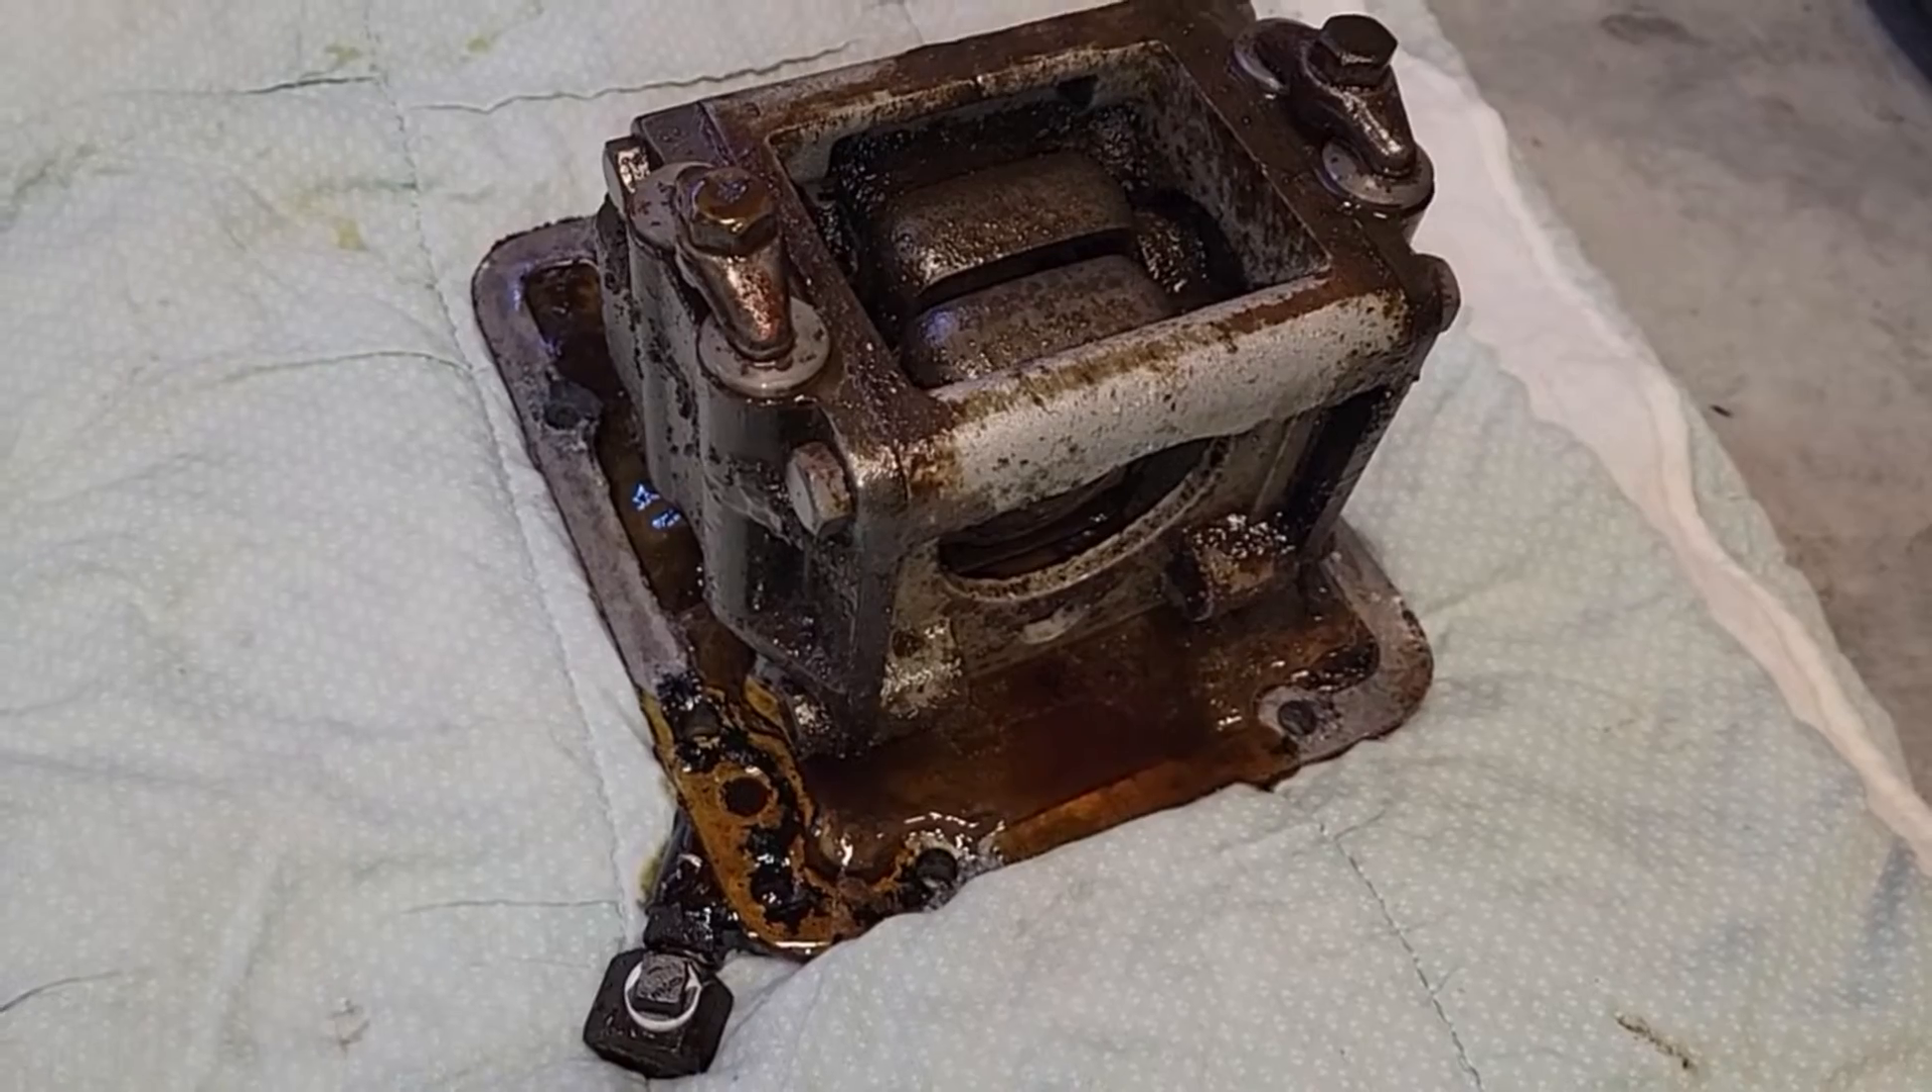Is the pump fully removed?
Yes.